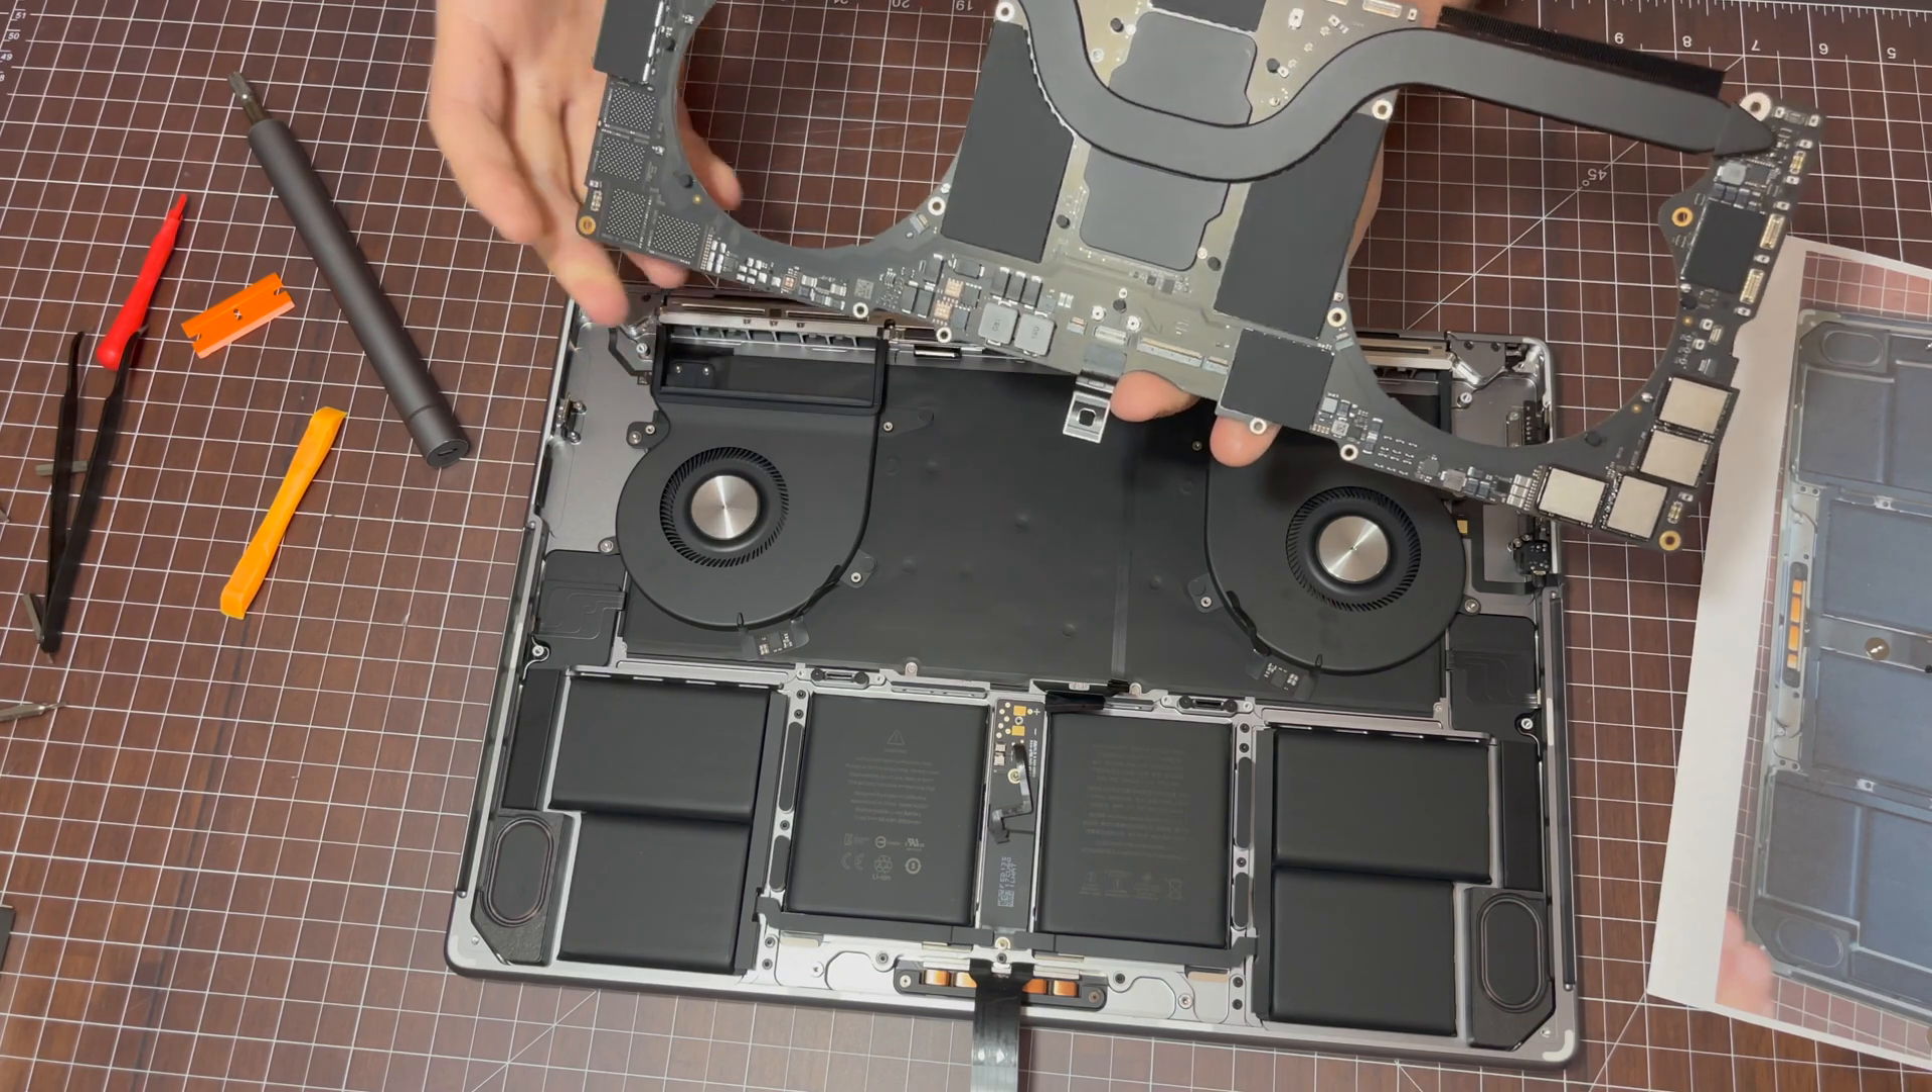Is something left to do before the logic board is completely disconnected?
No.